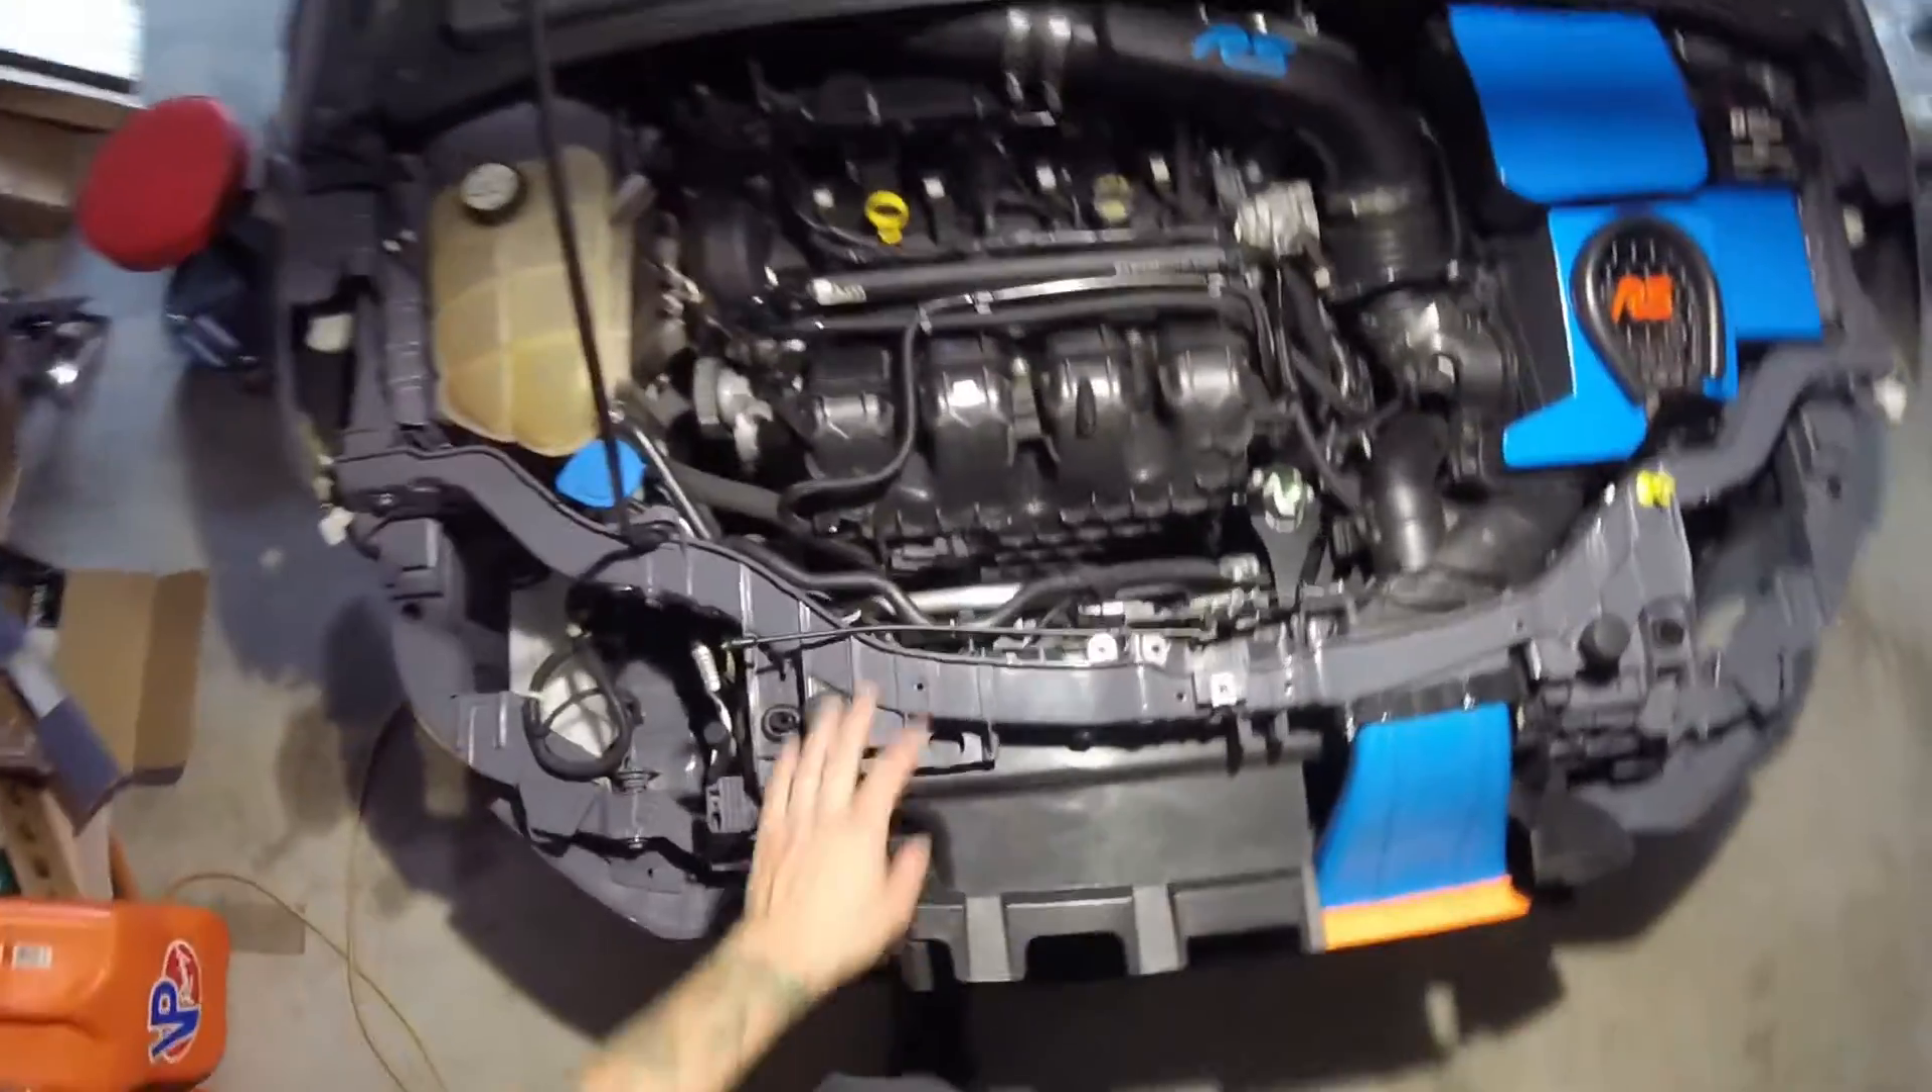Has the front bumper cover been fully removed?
Yes.